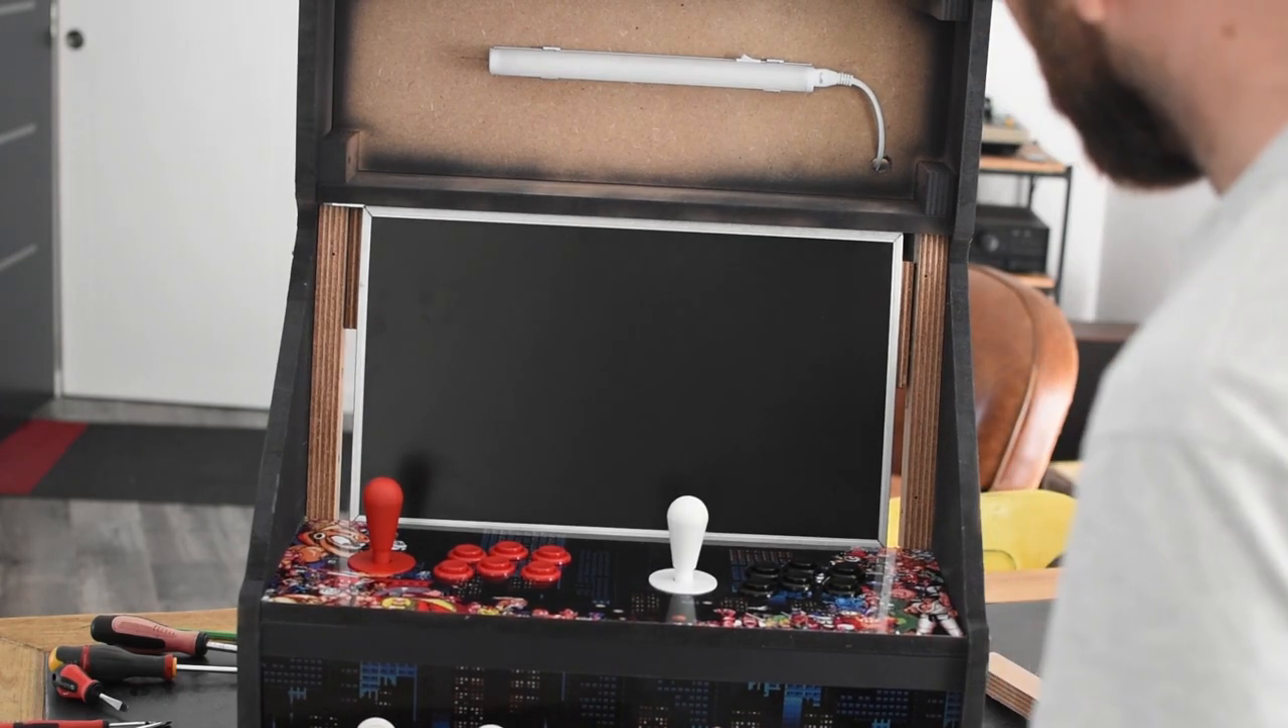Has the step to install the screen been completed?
Yes.